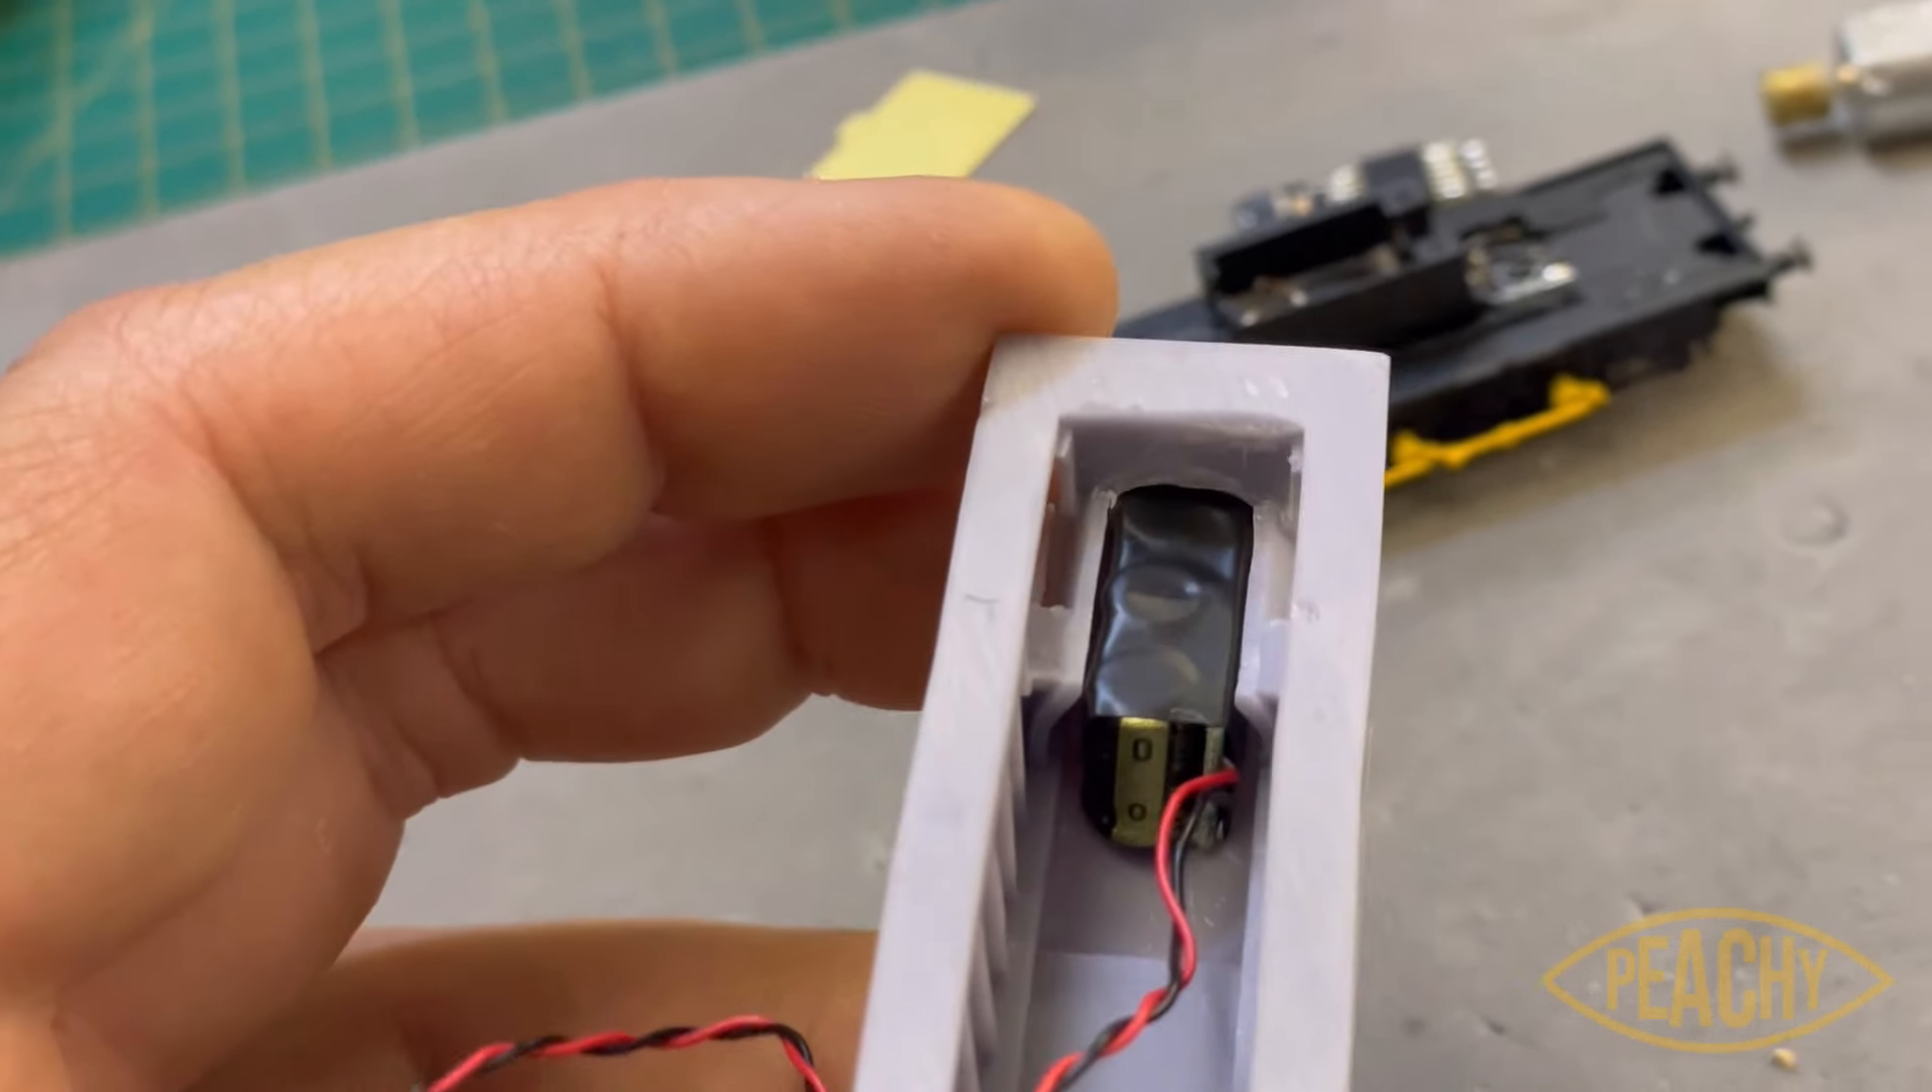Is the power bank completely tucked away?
Yes.